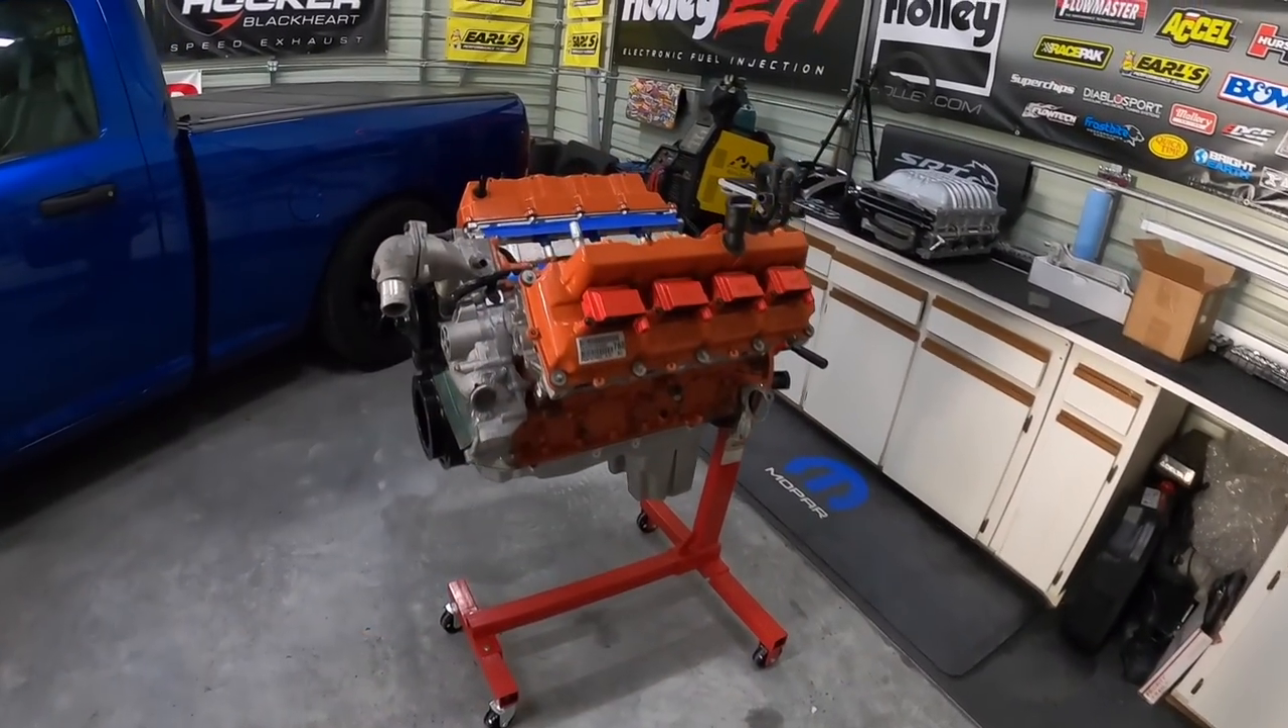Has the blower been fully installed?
No.